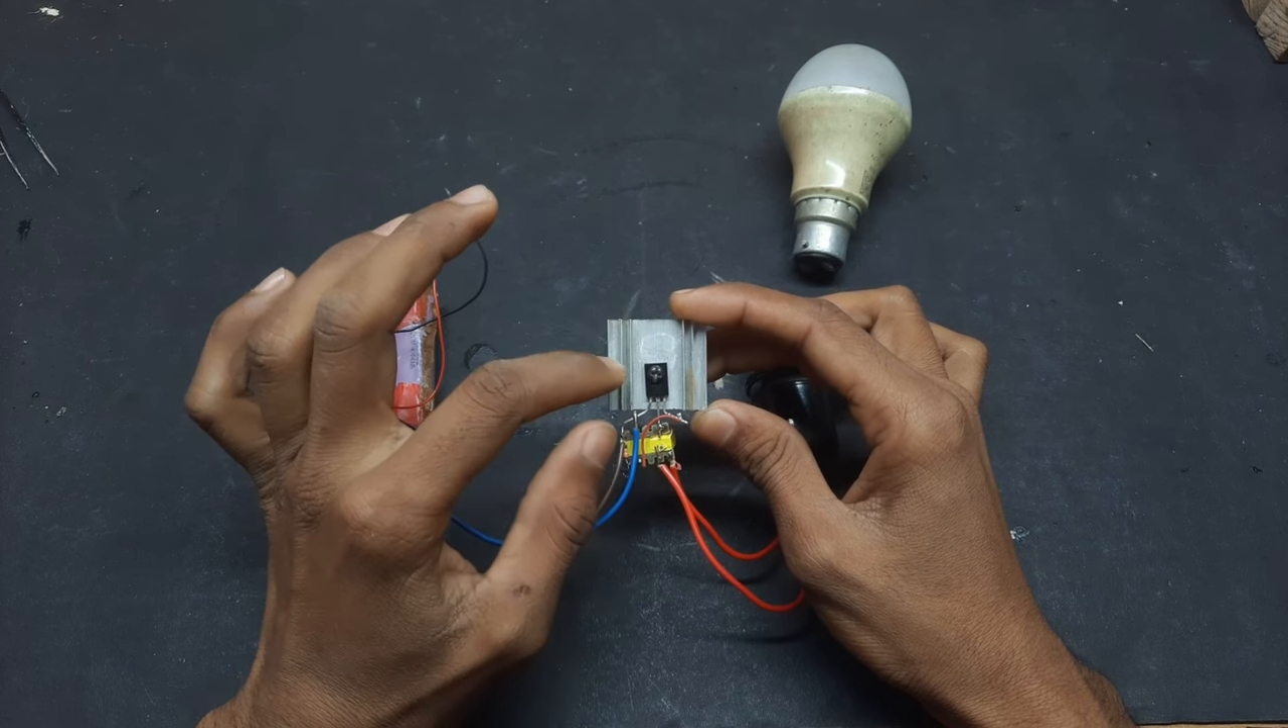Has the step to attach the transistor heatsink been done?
Yes.